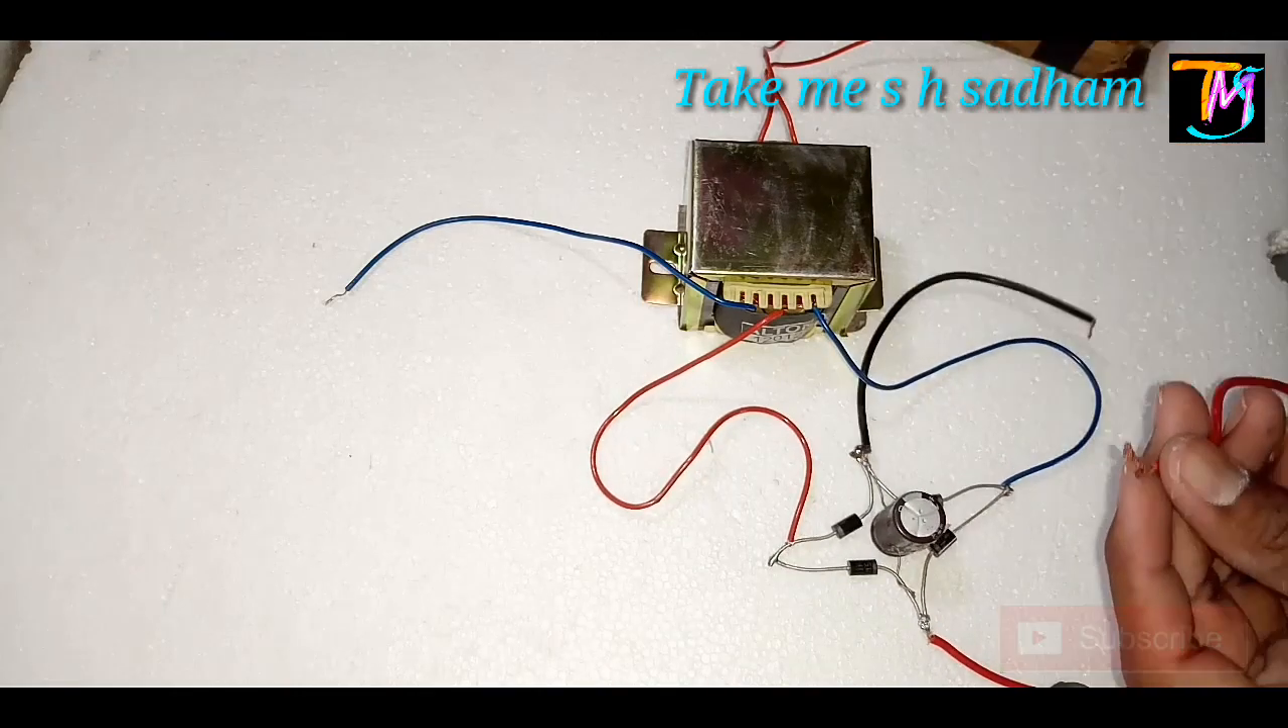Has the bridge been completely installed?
Yes.